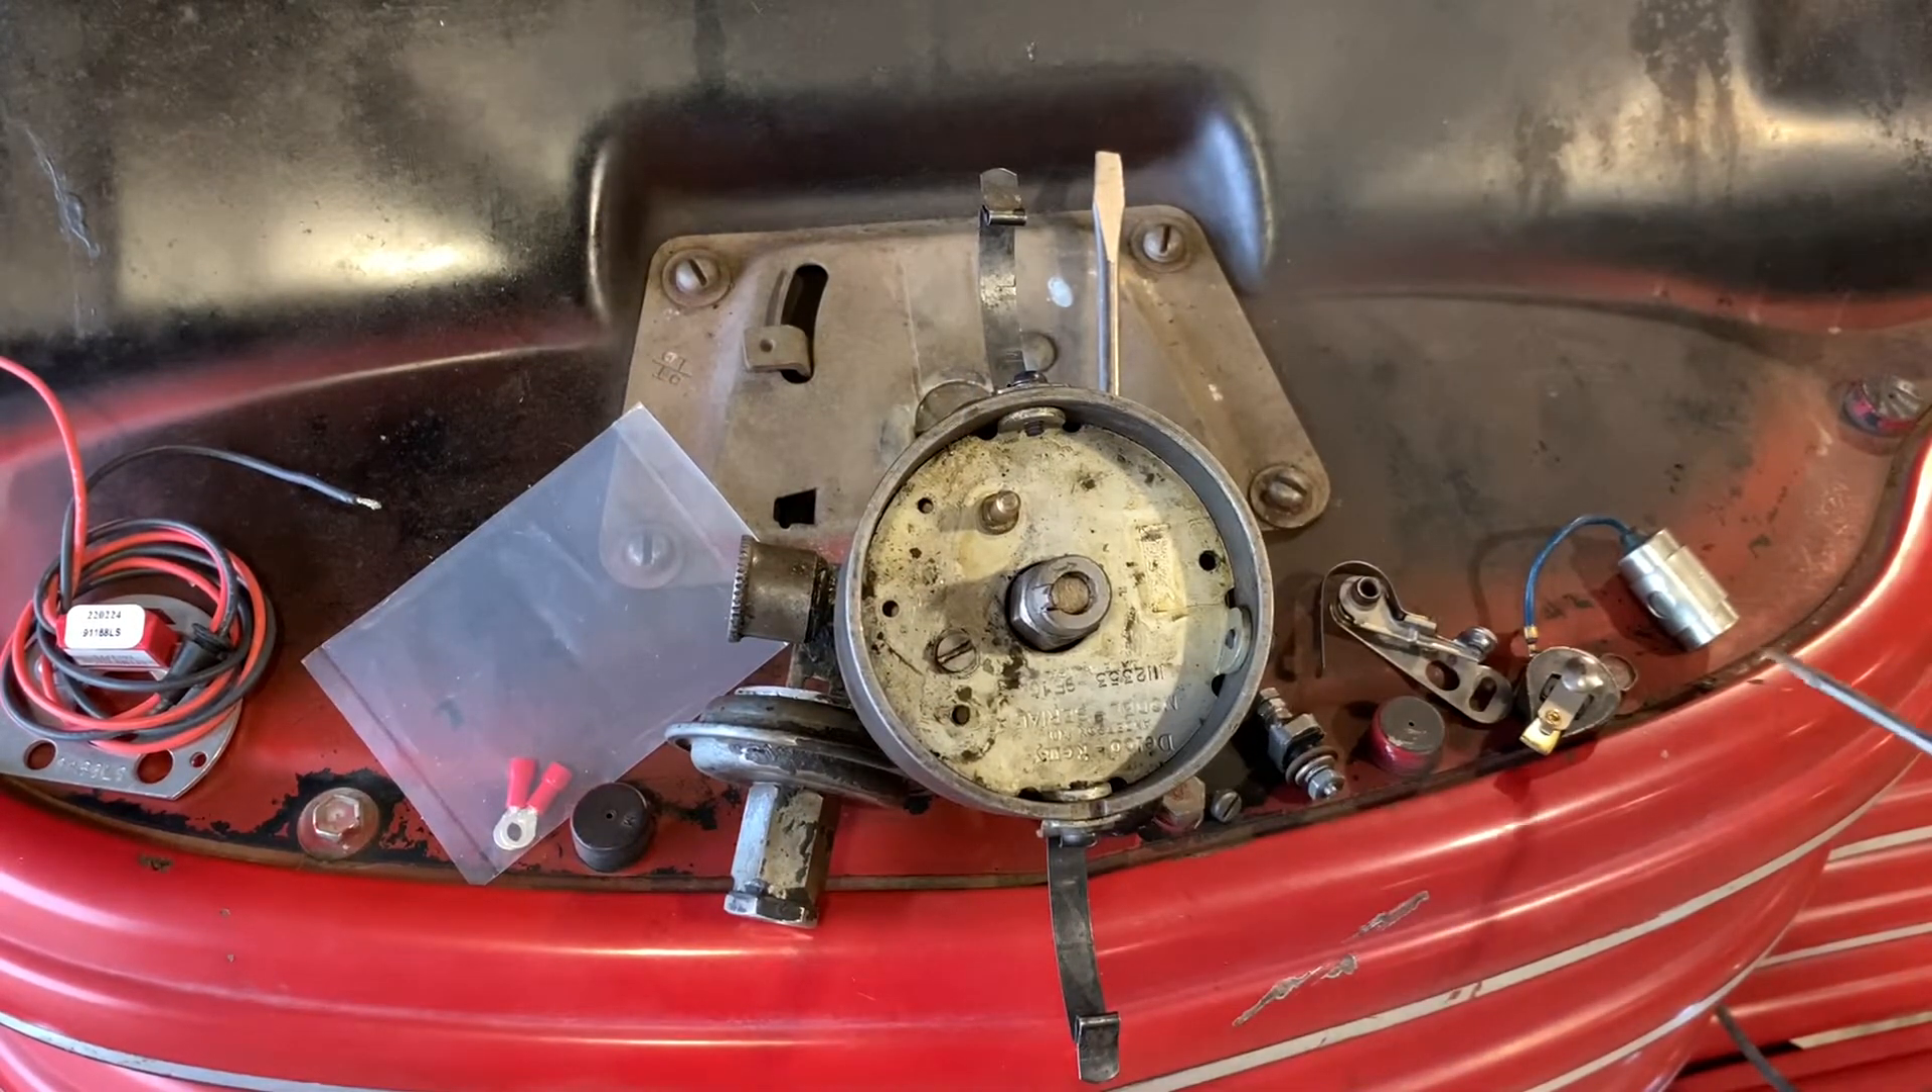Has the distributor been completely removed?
Yes.